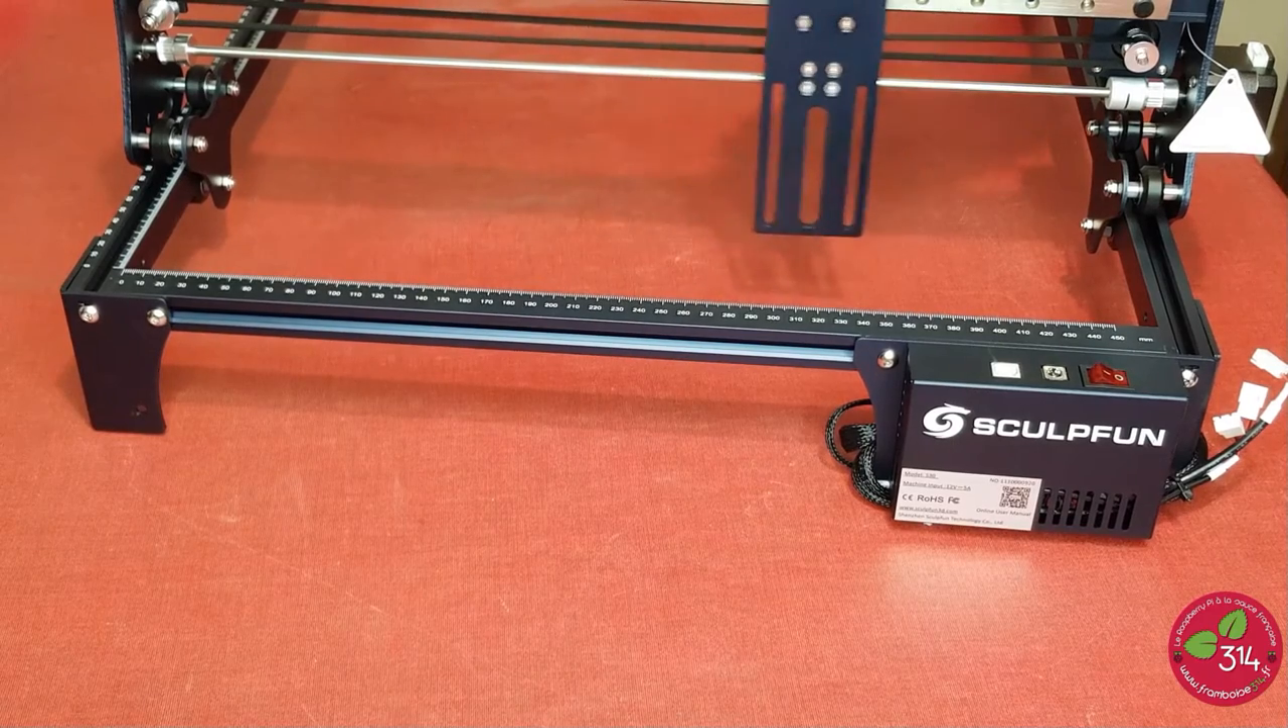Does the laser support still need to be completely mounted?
No.